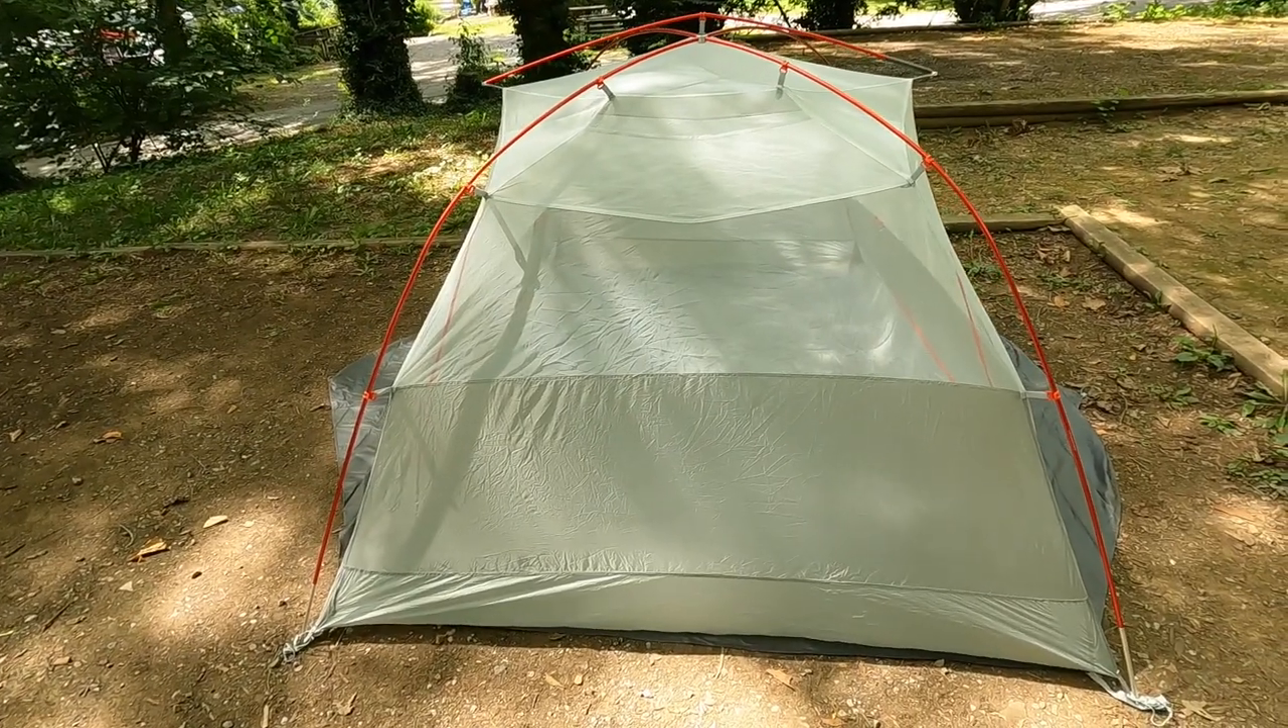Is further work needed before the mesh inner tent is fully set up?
No.